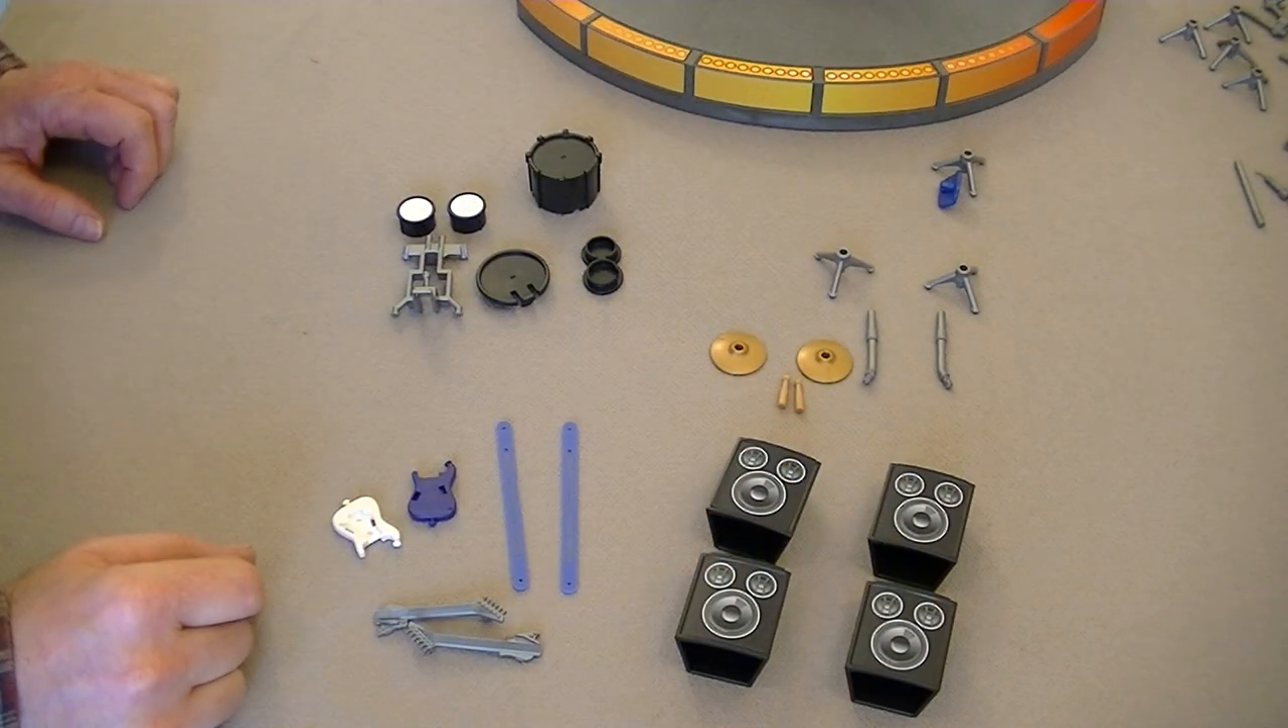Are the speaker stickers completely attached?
Yes.